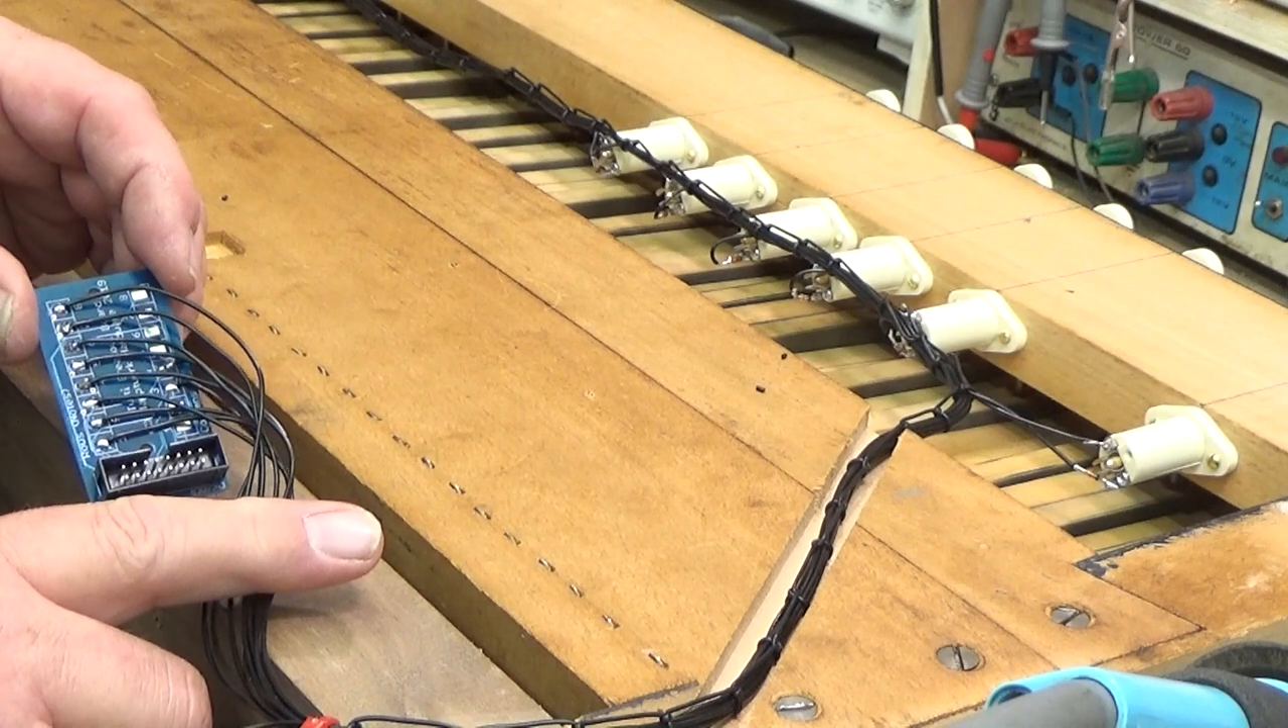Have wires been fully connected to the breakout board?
Yes.